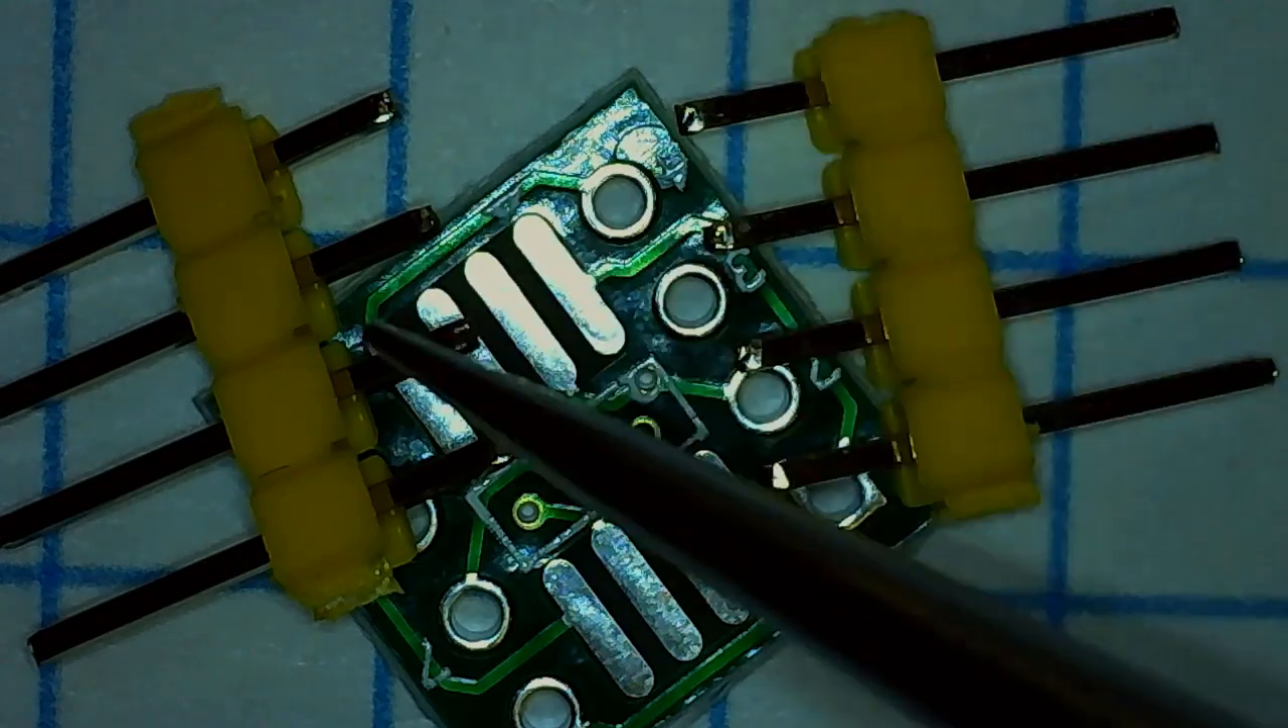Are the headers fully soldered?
No.